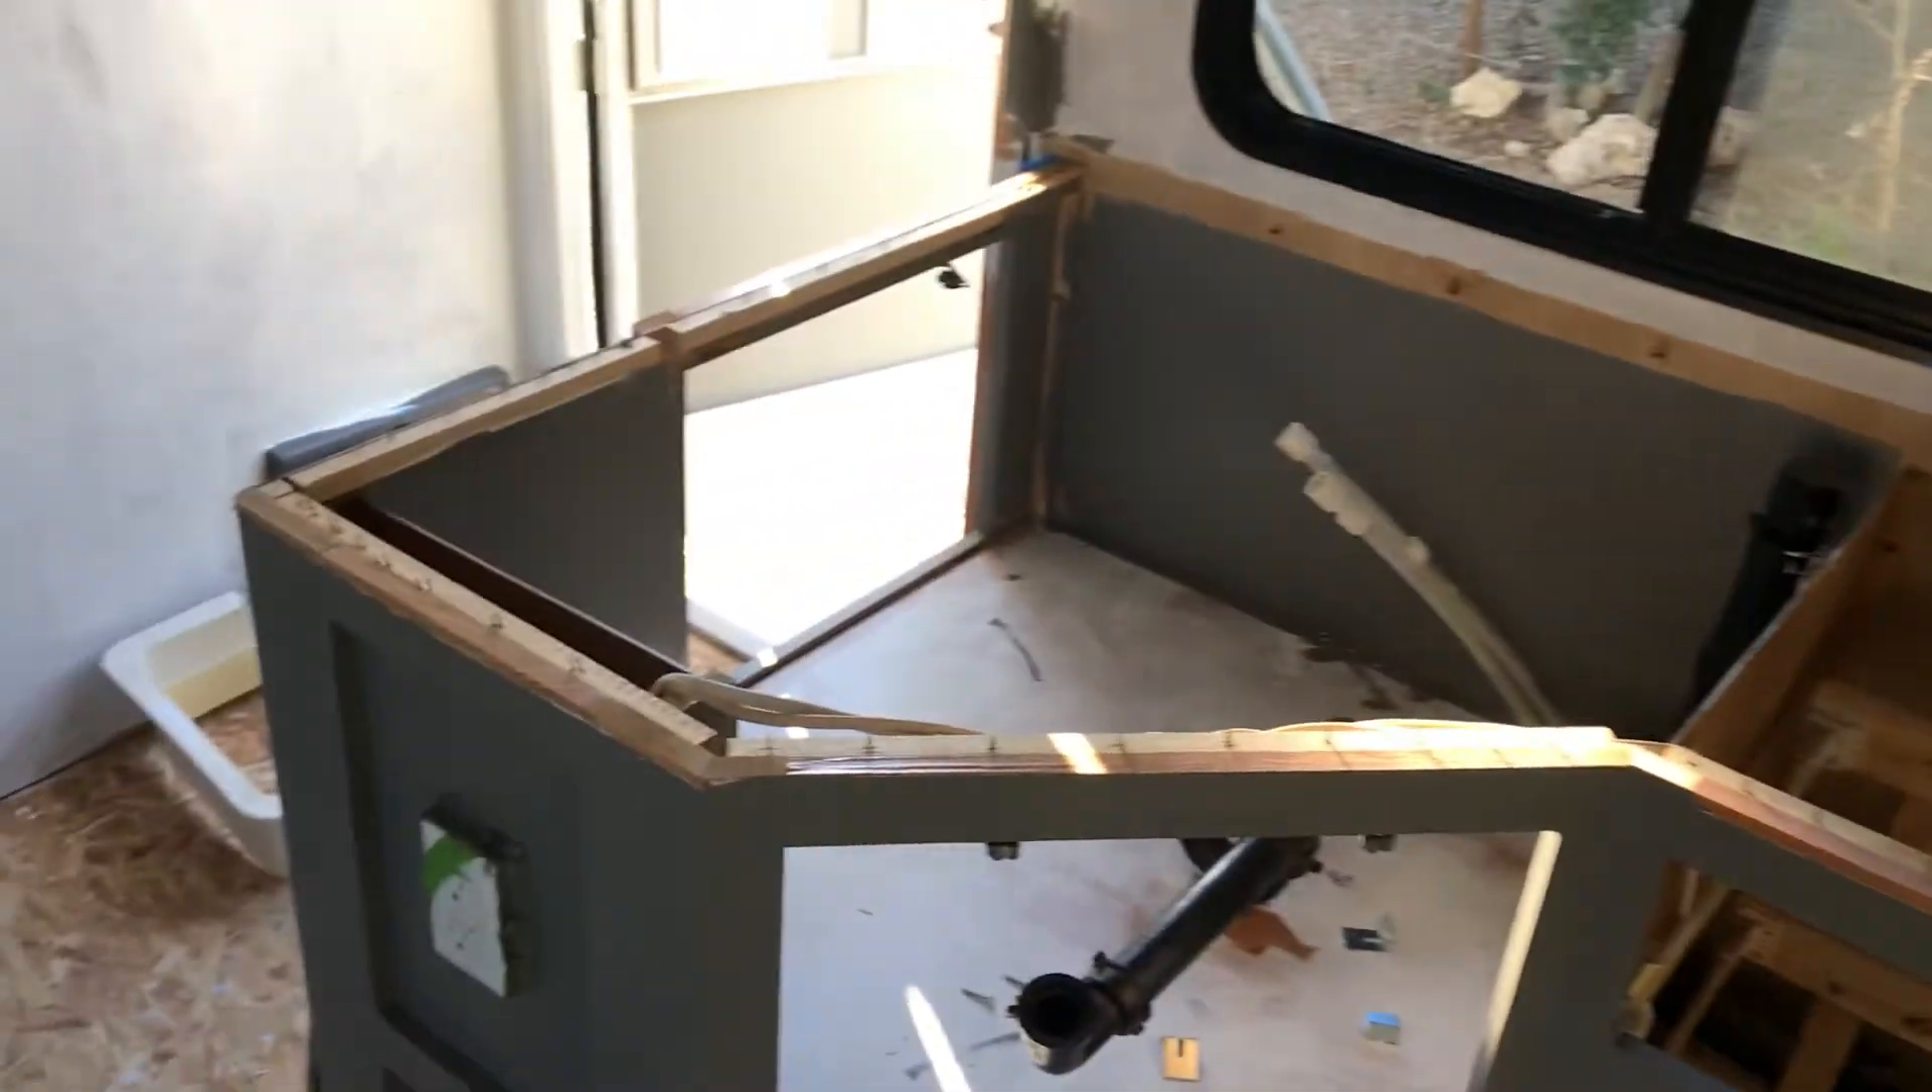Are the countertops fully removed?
Yes.